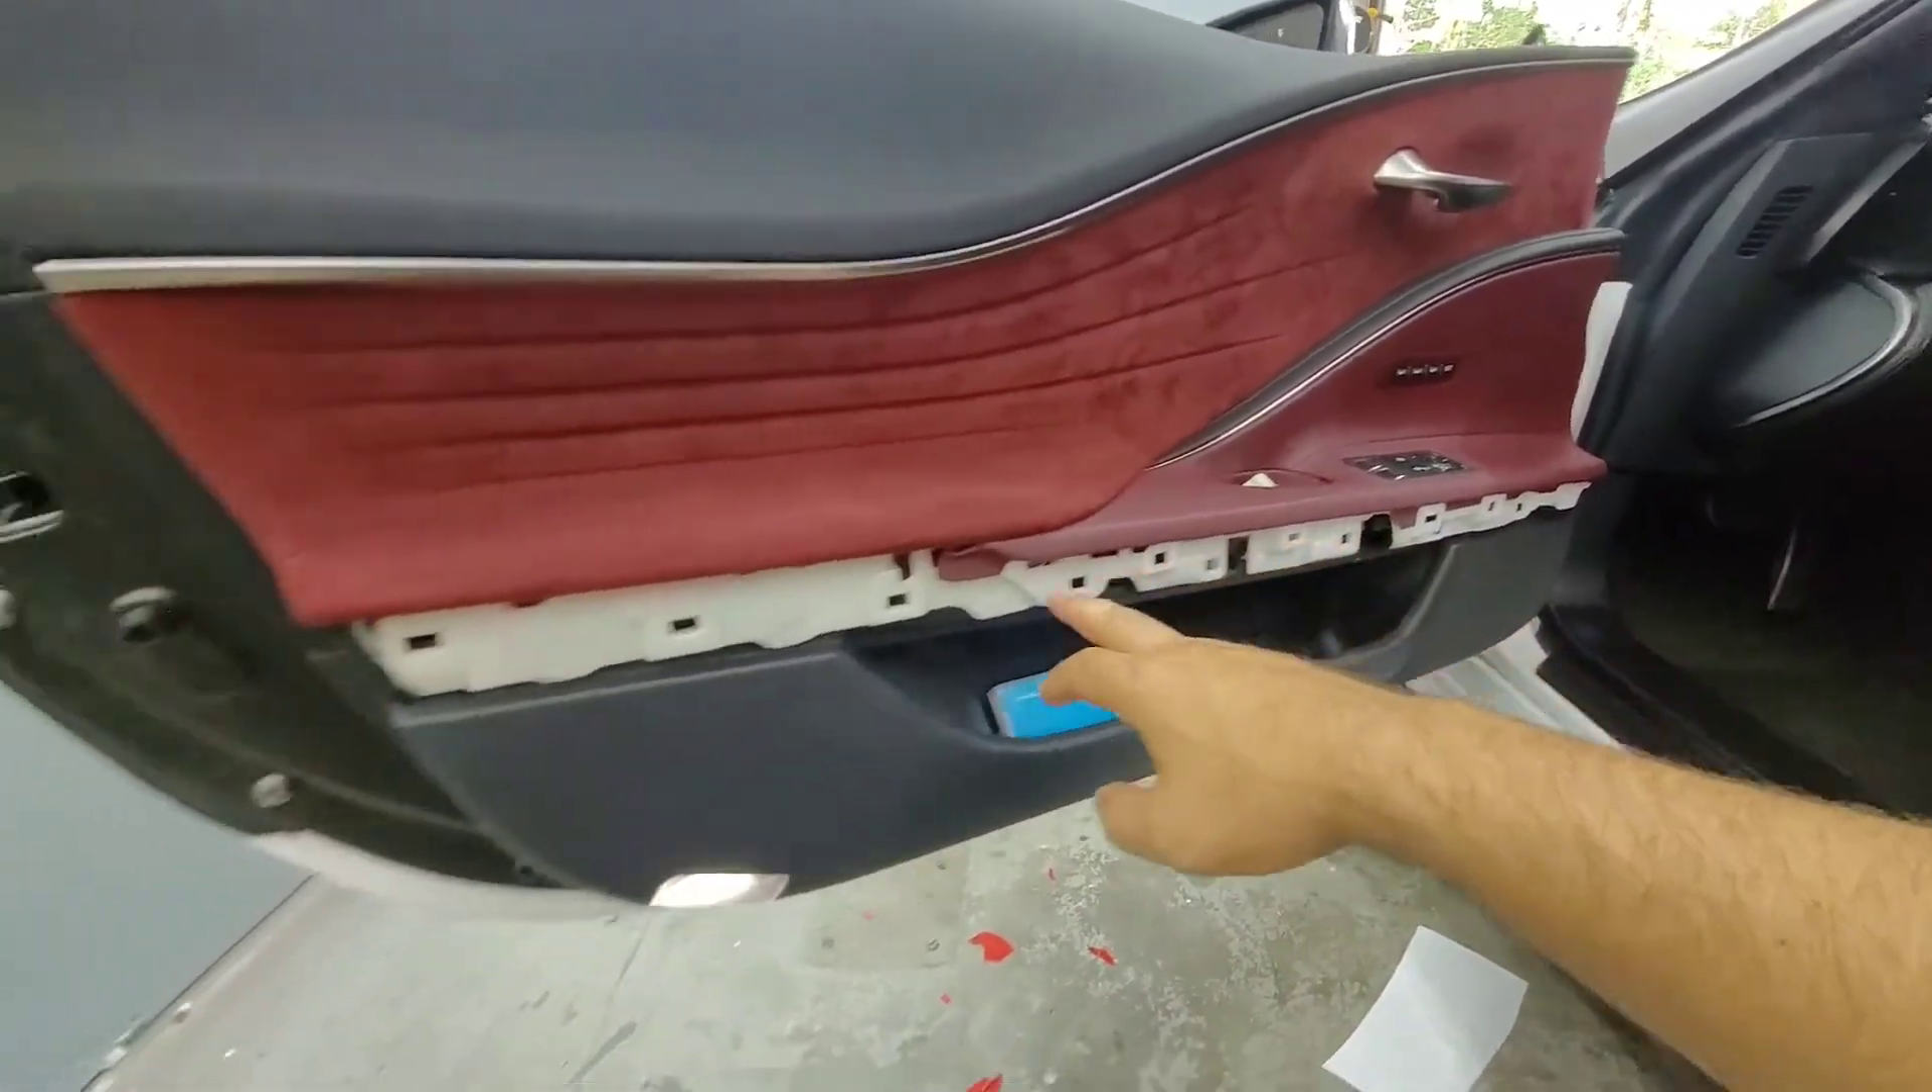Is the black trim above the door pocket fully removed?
Yes.